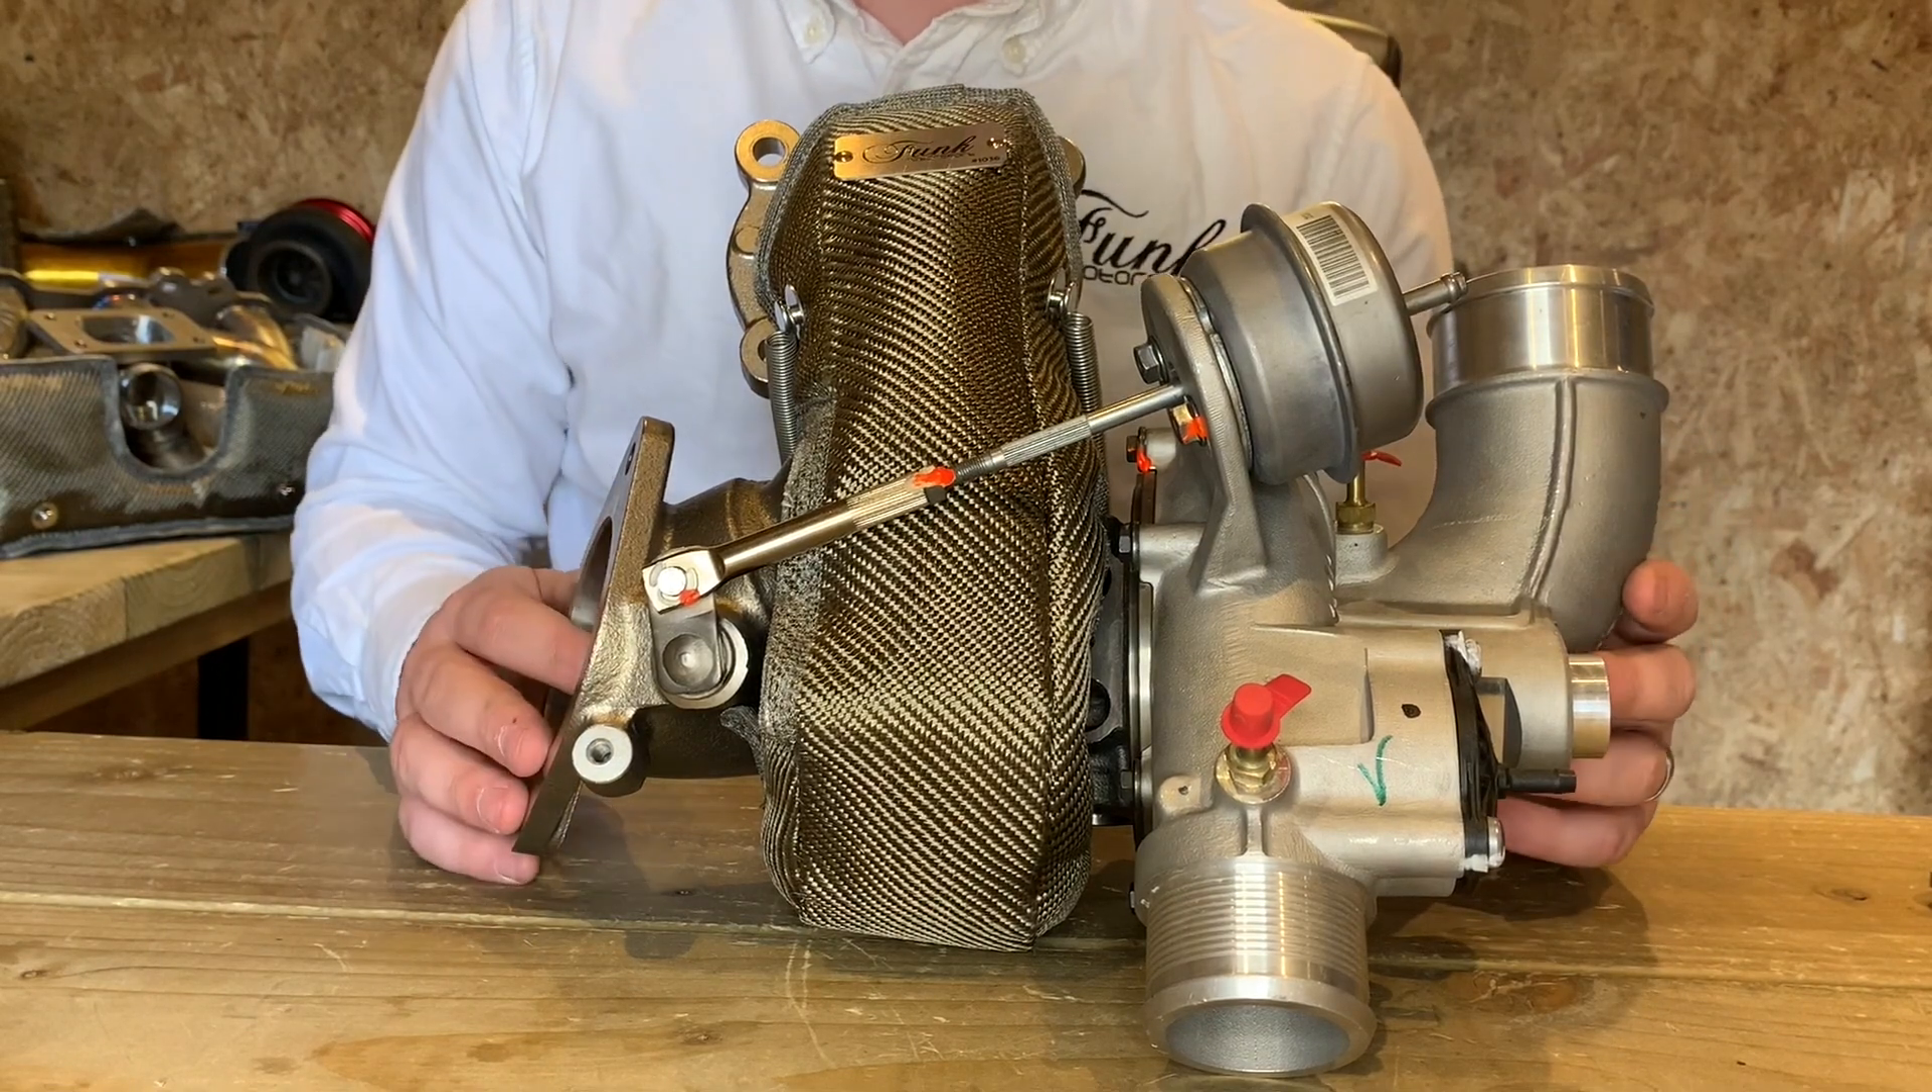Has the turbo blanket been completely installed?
Yes.